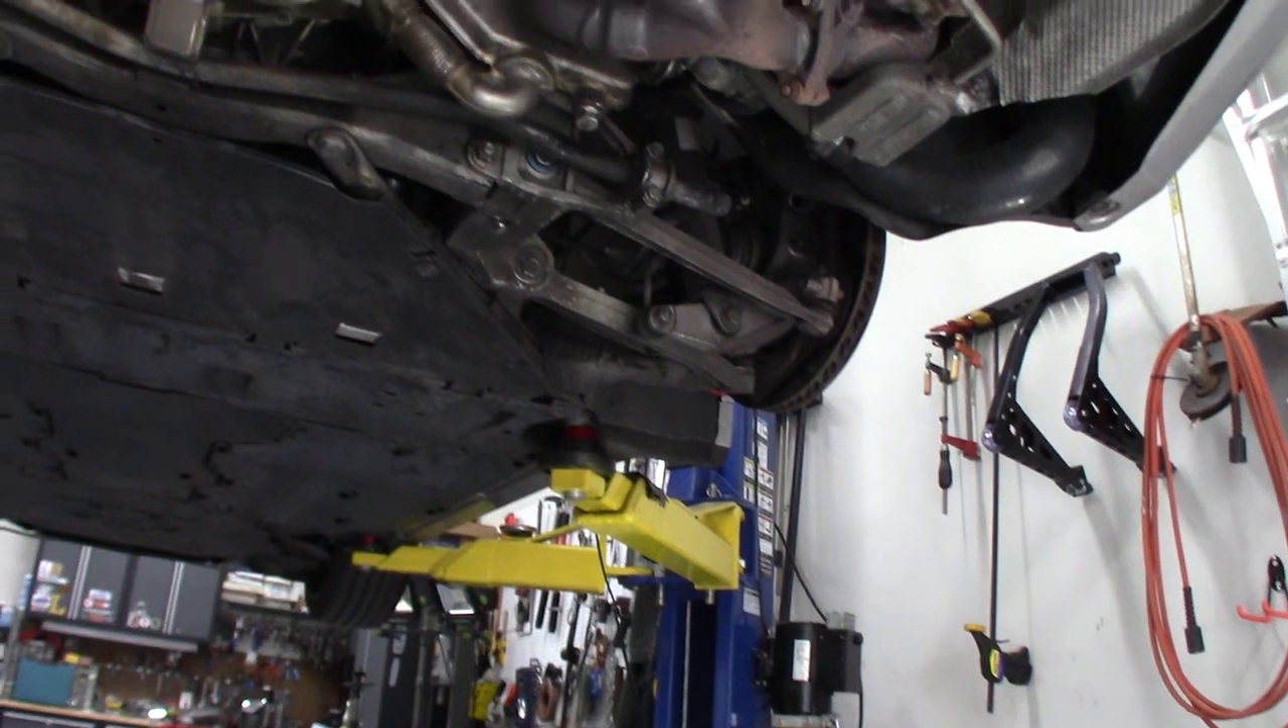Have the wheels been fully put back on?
No.